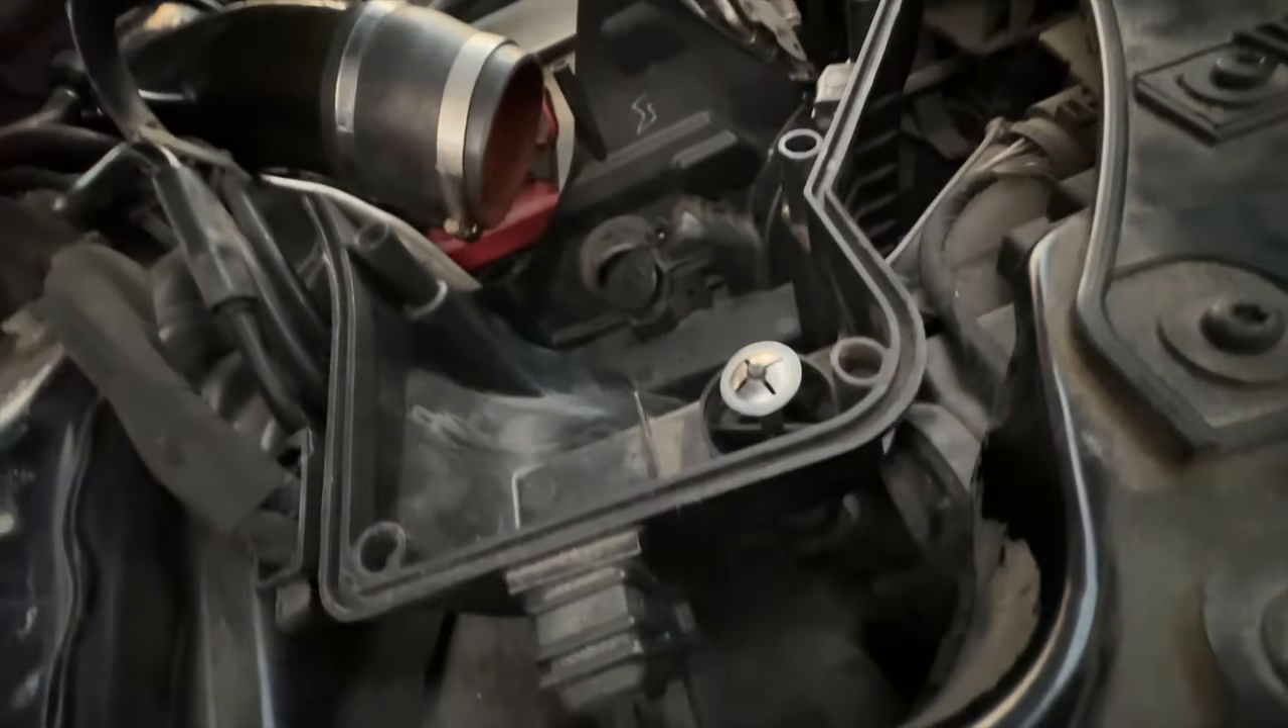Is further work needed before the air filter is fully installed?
Yes.